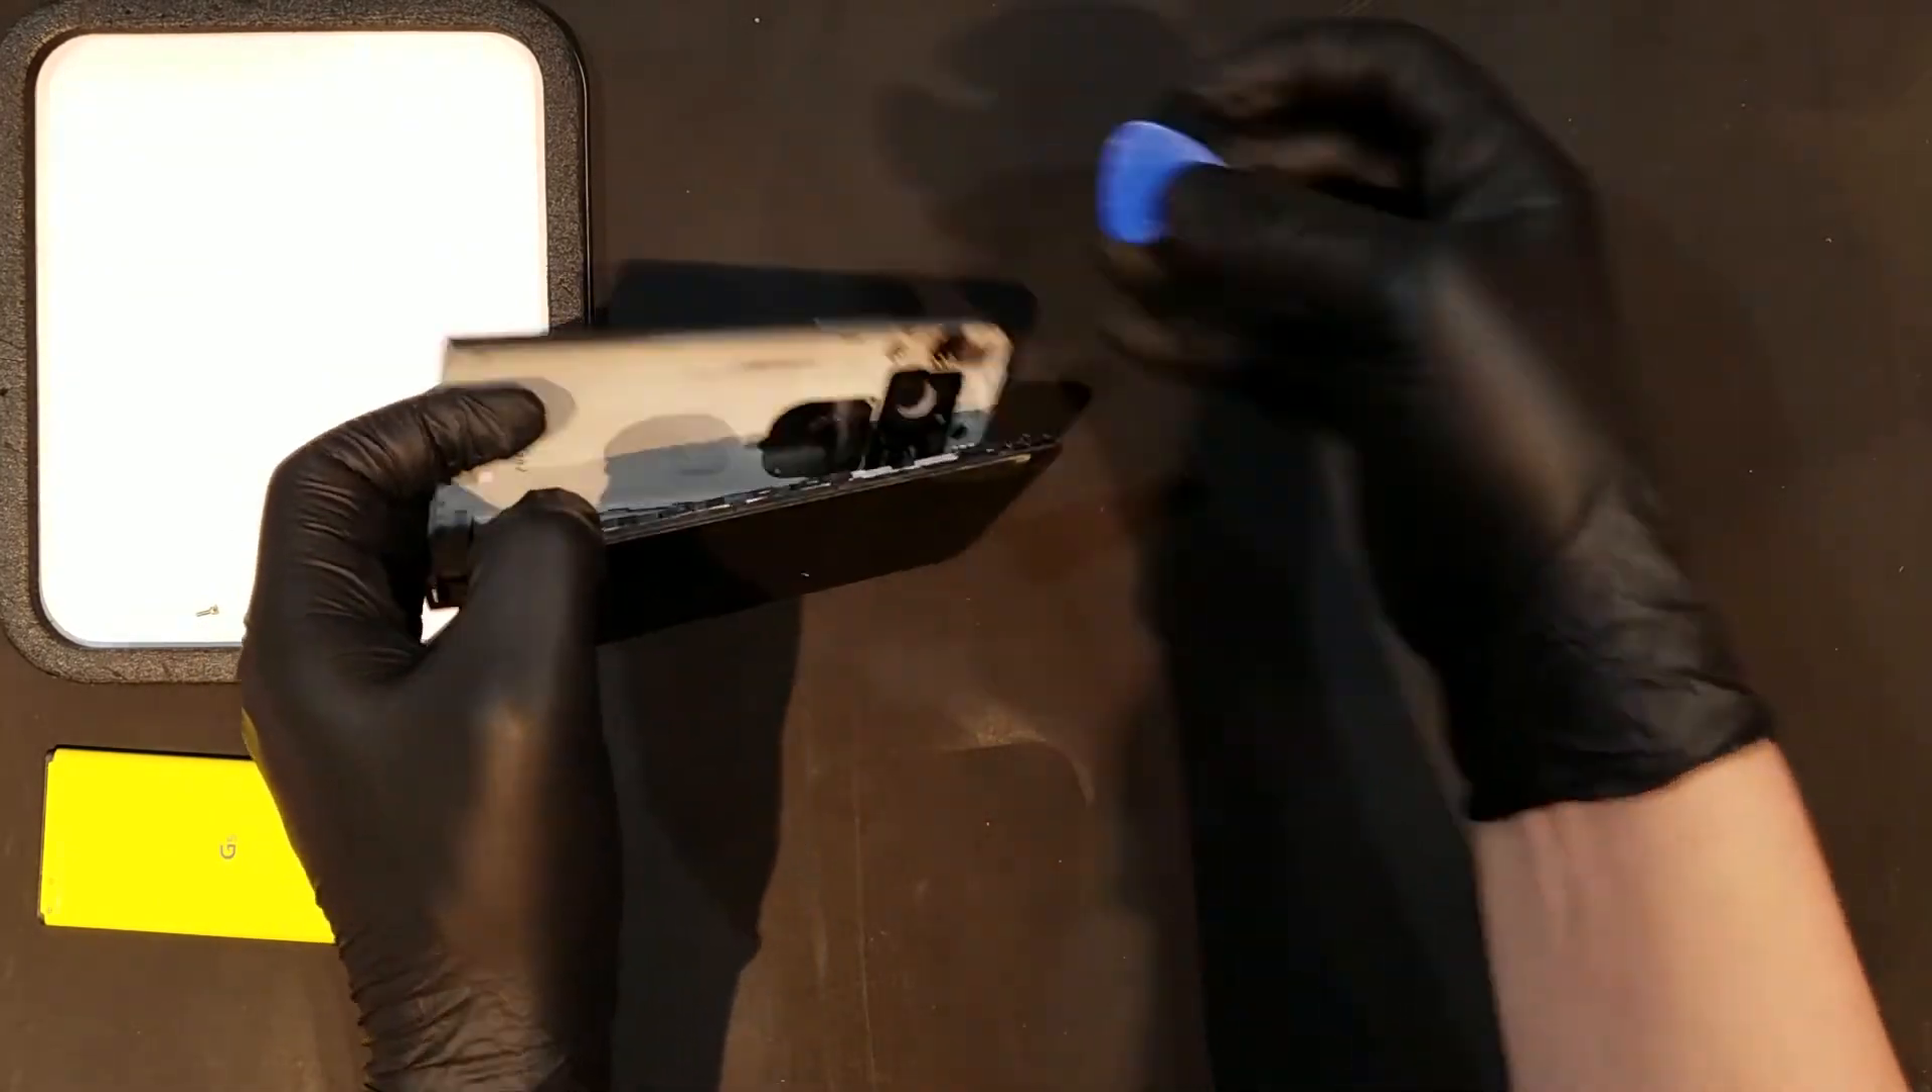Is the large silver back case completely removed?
No.